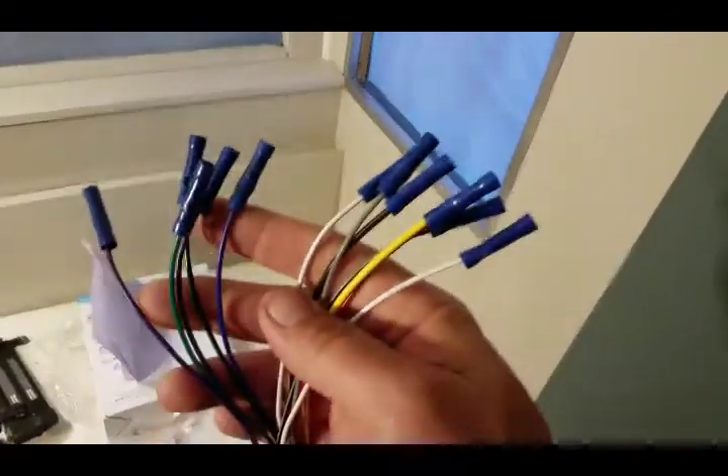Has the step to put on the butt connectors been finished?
Yes.